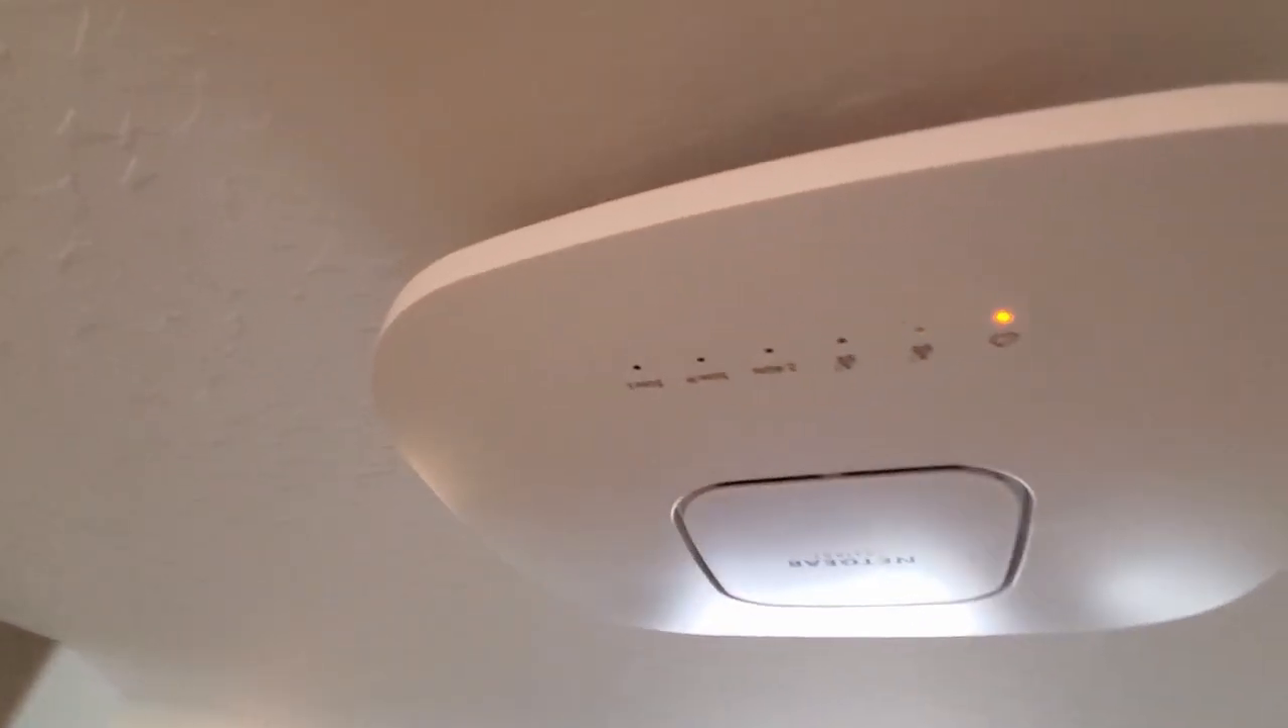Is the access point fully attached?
Yes.